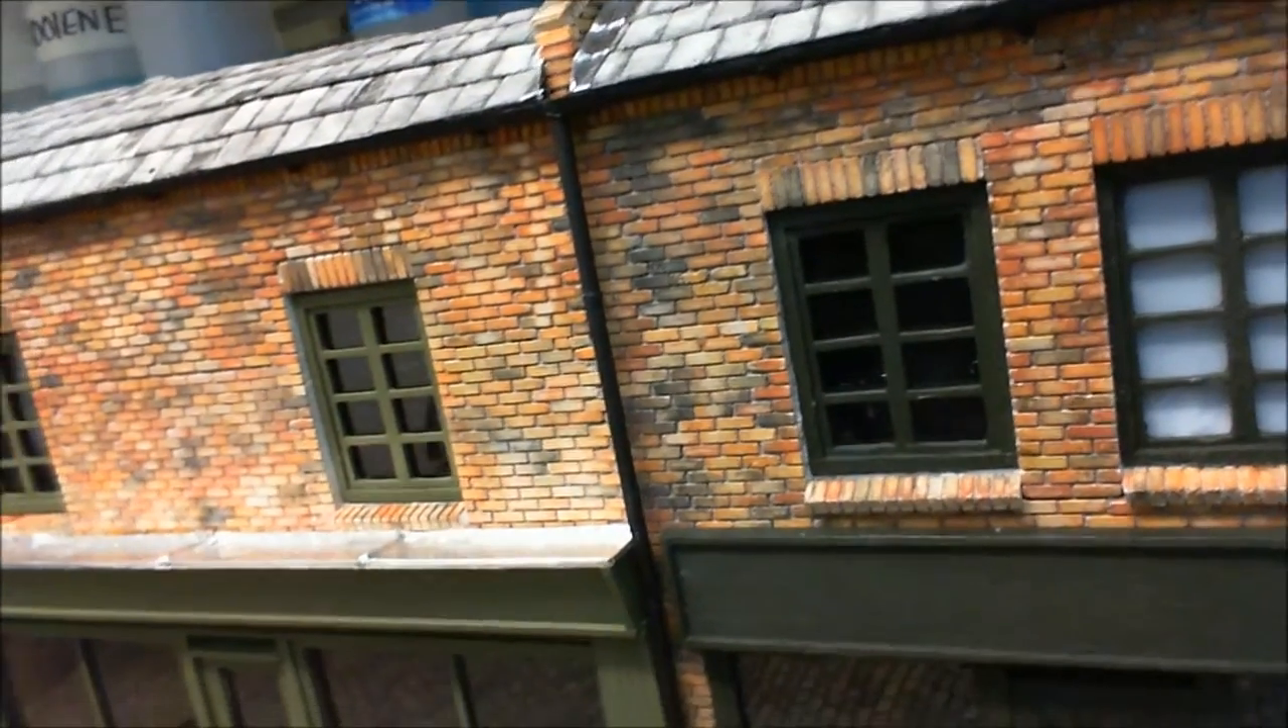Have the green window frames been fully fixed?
Yes.